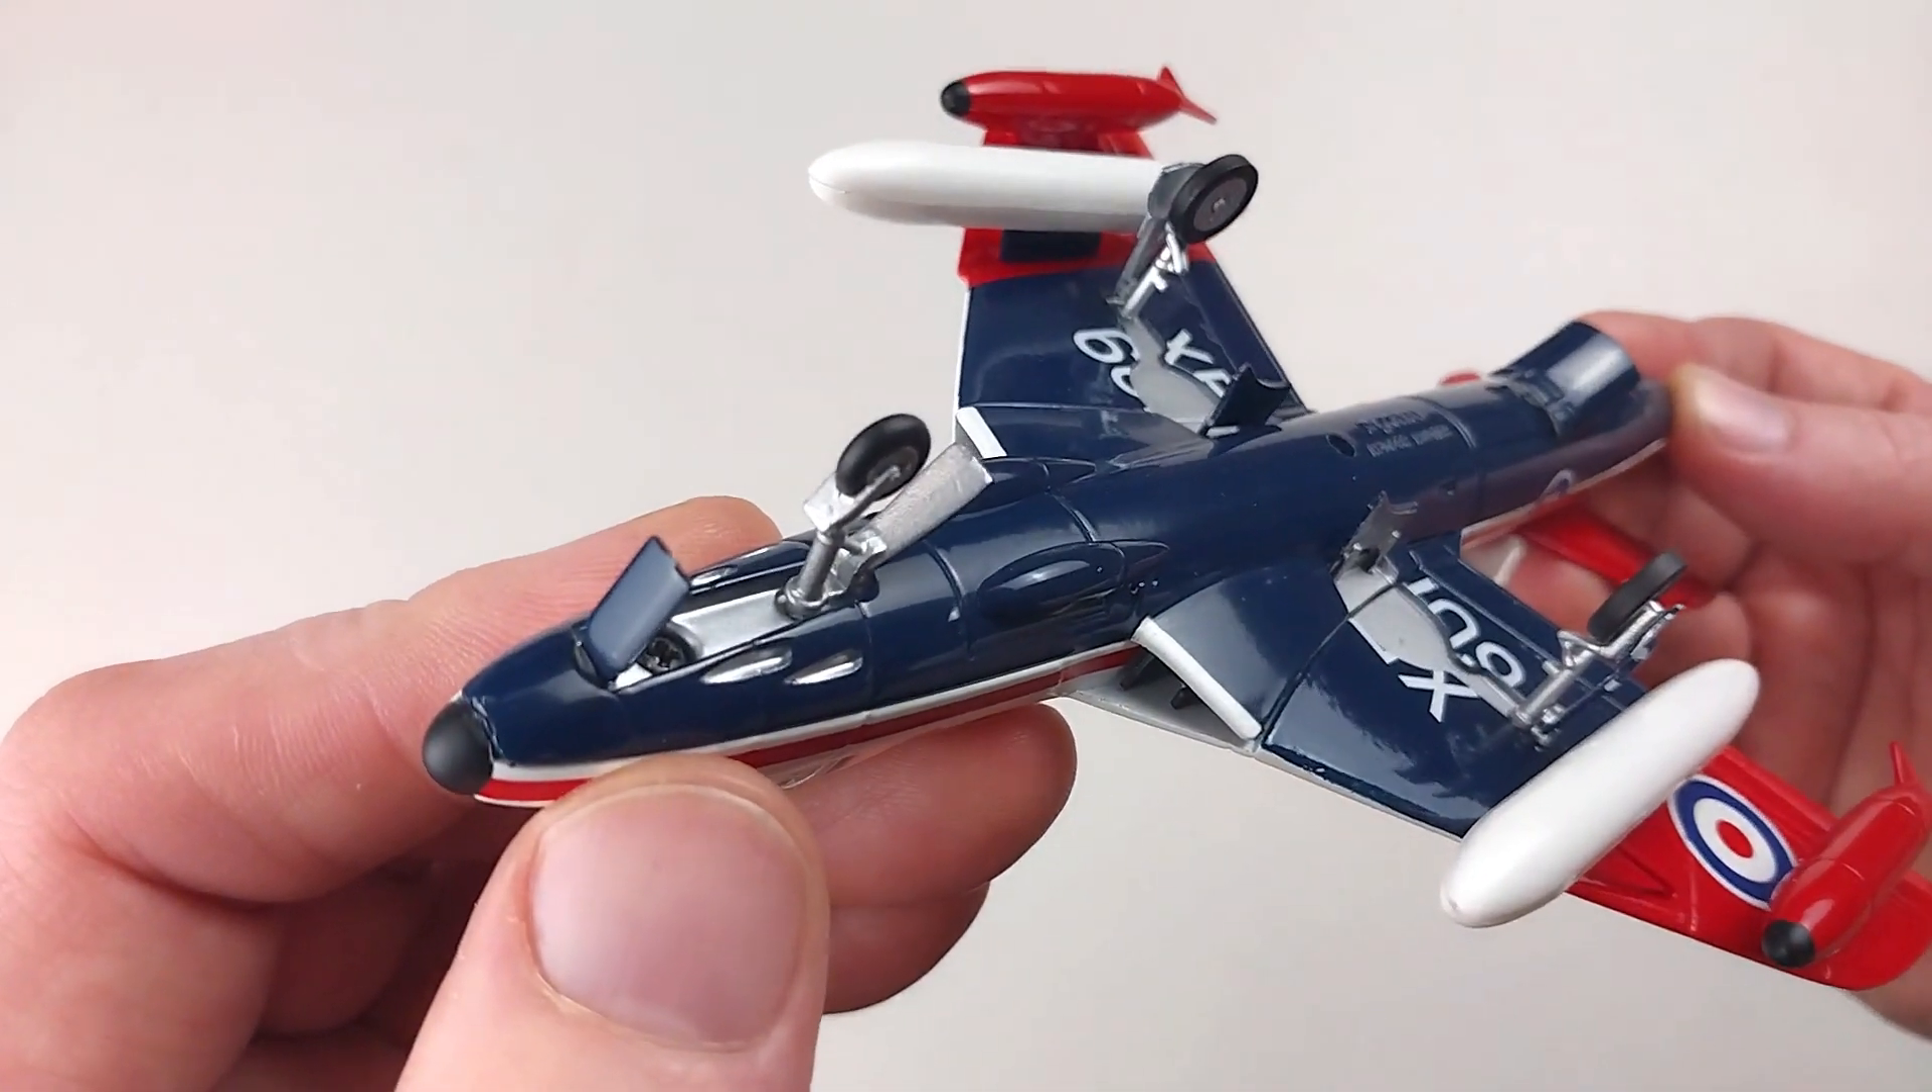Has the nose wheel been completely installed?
Yes.